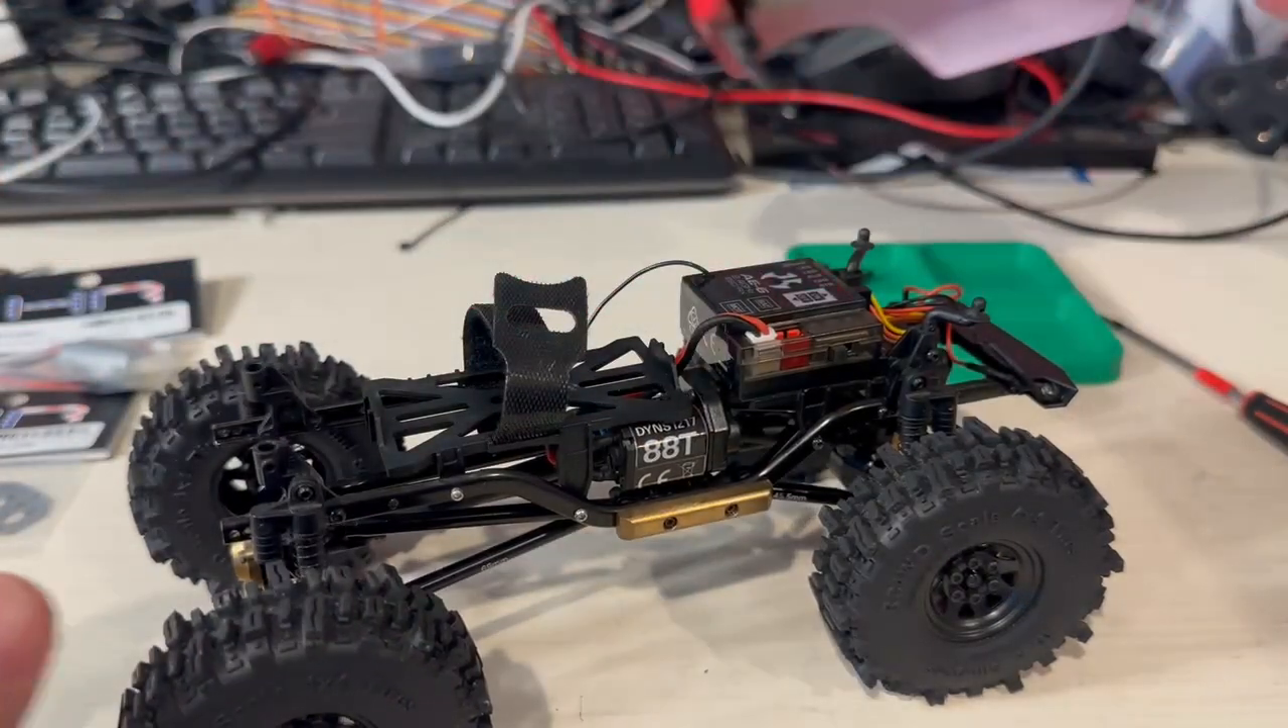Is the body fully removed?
Yes.